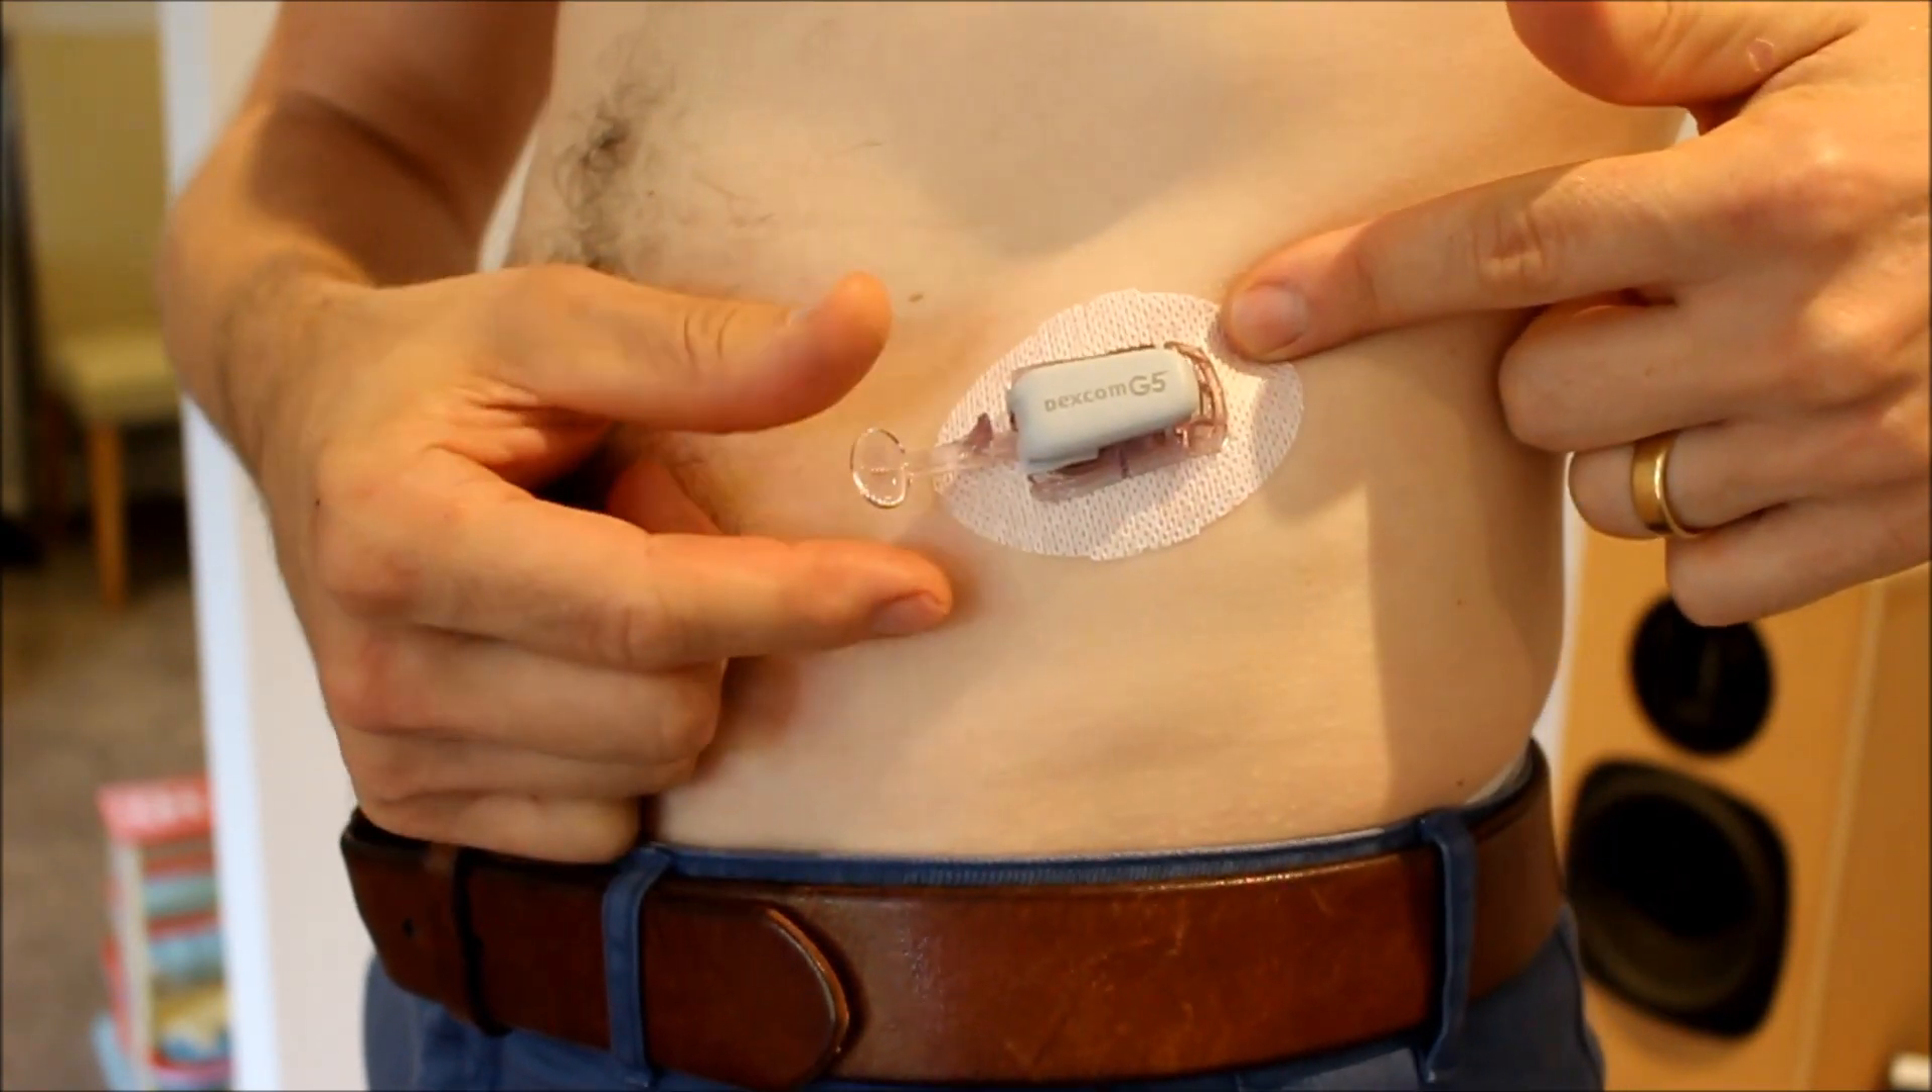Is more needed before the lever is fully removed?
Yes.